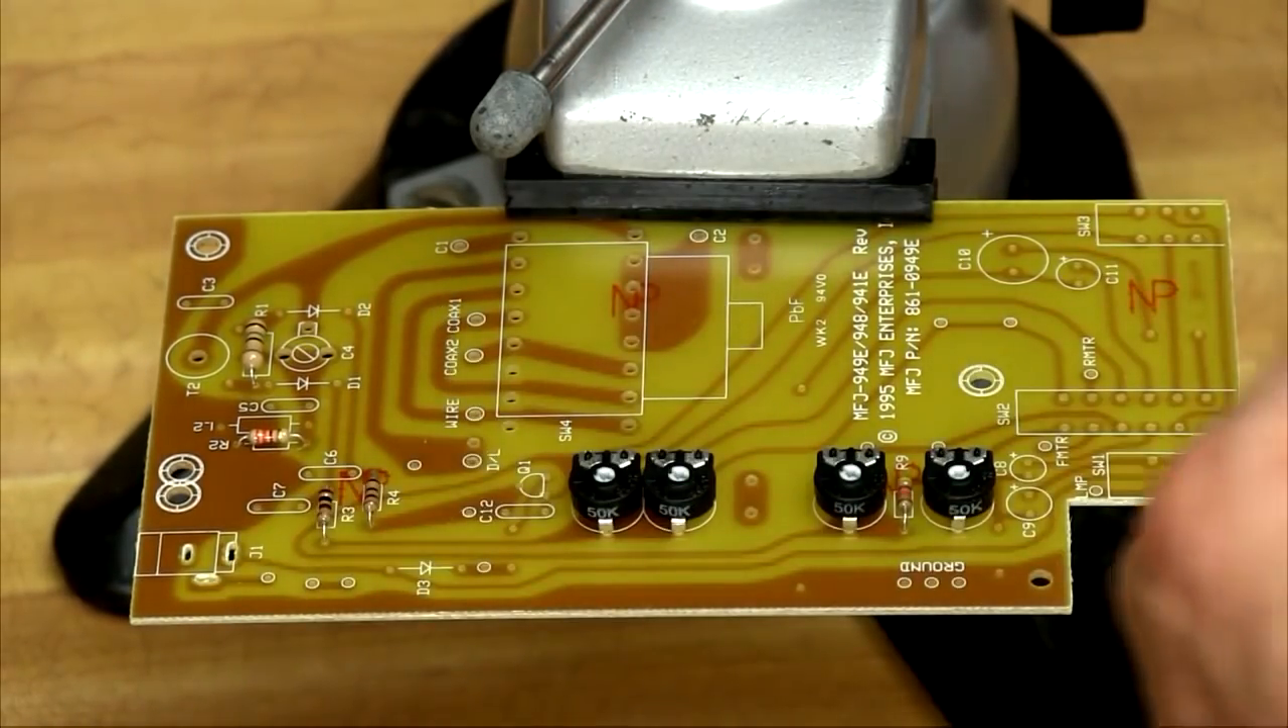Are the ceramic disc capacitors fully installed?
No.